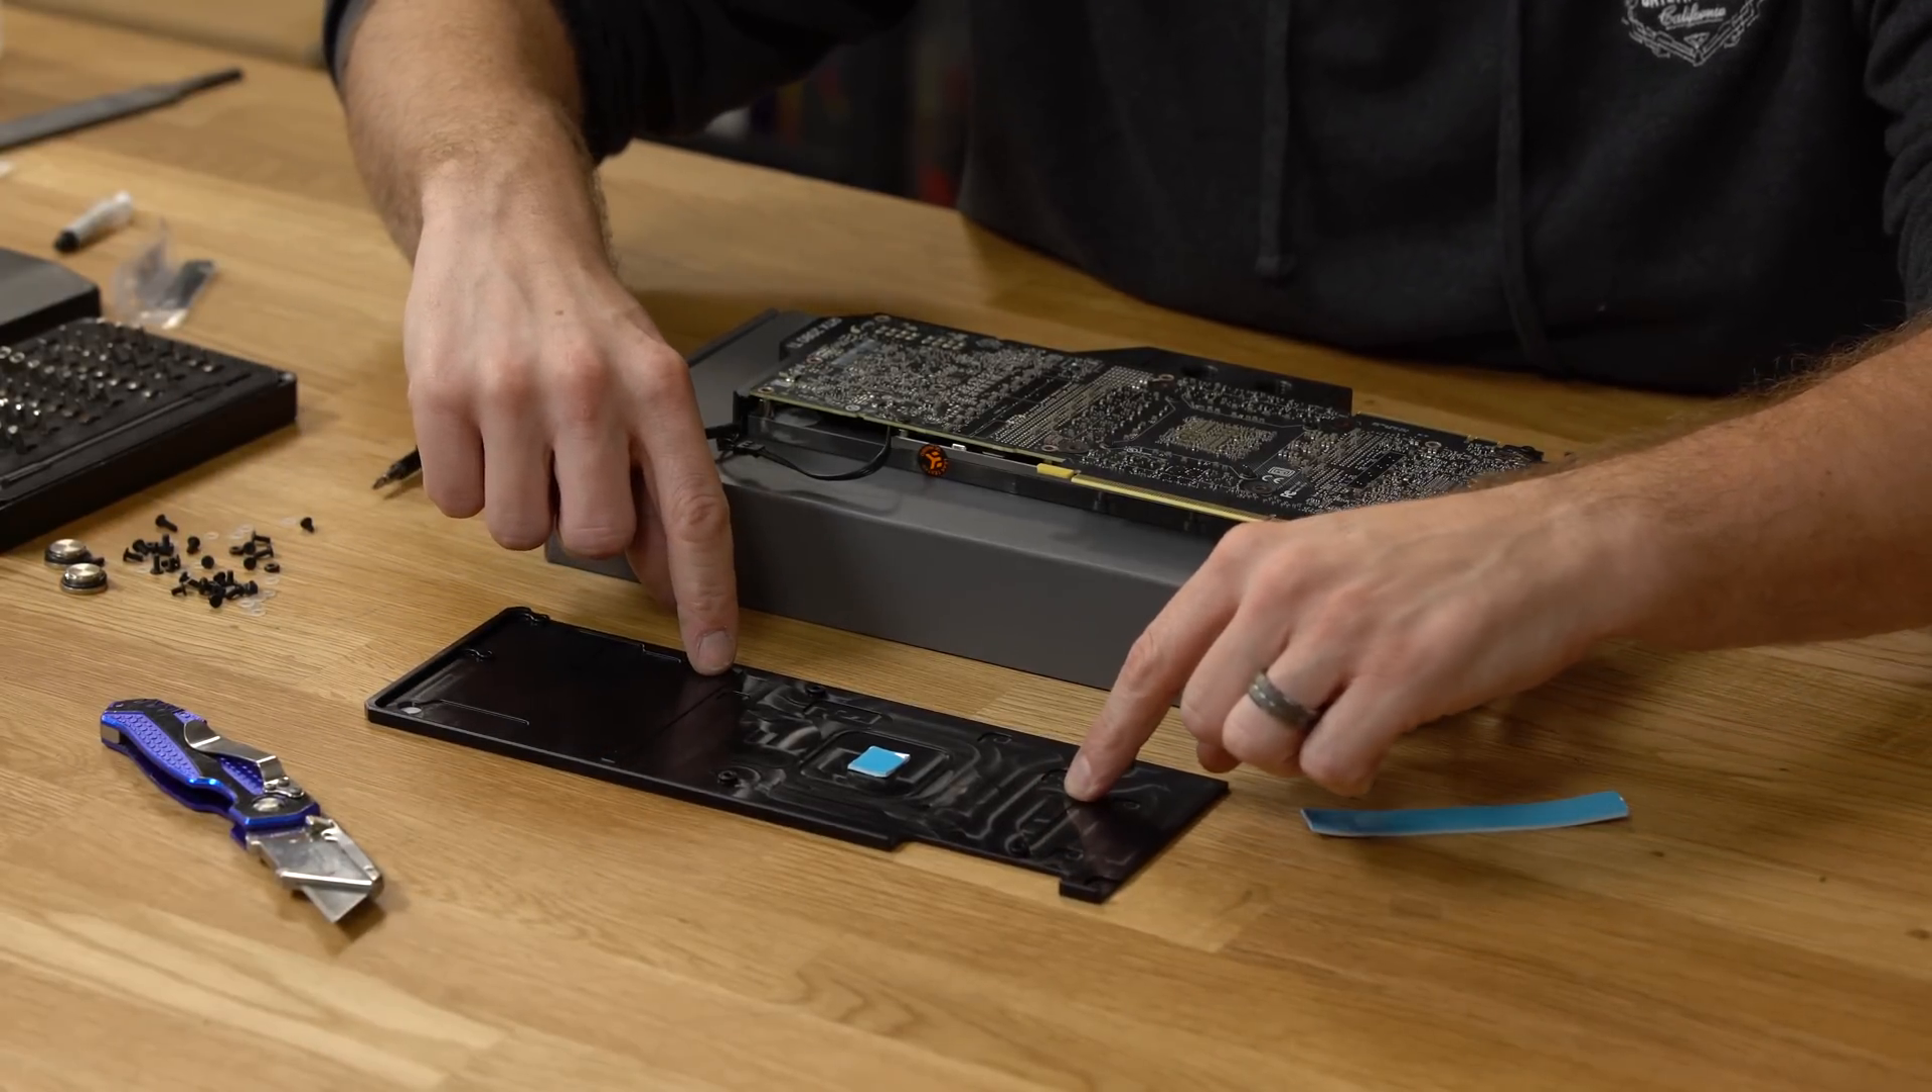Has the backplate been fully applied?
No.